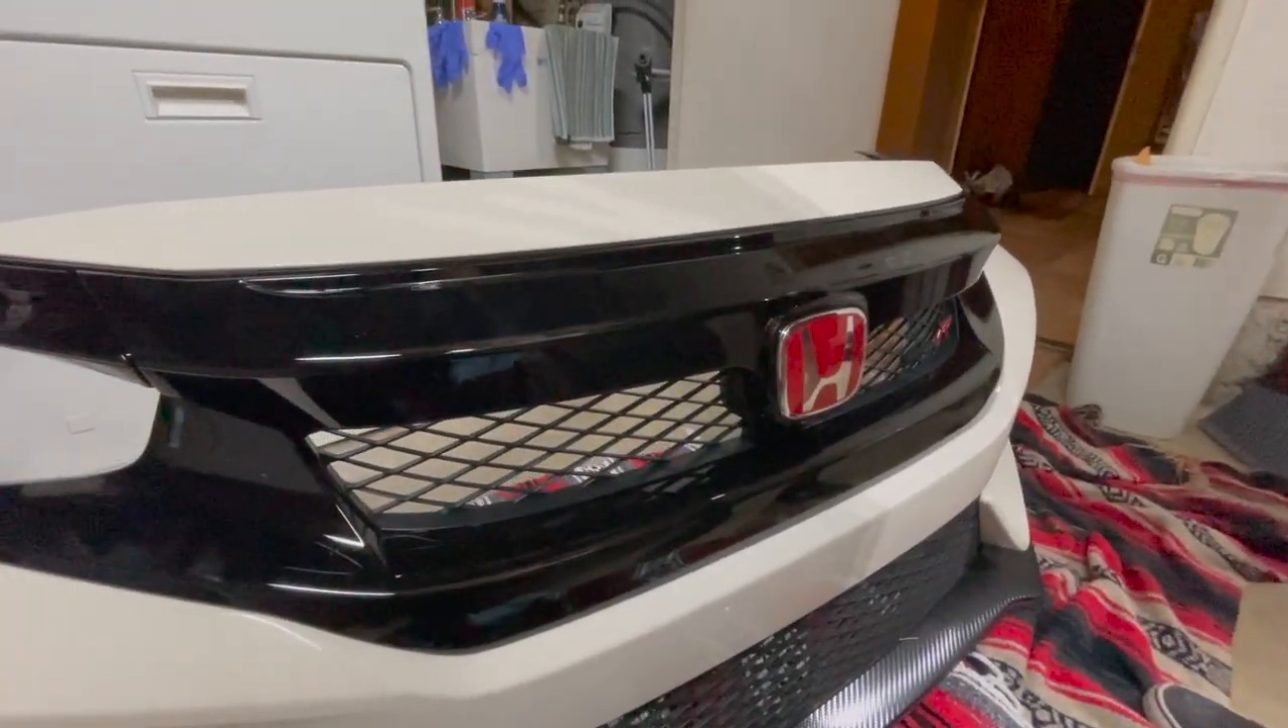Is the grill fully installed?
Yes.